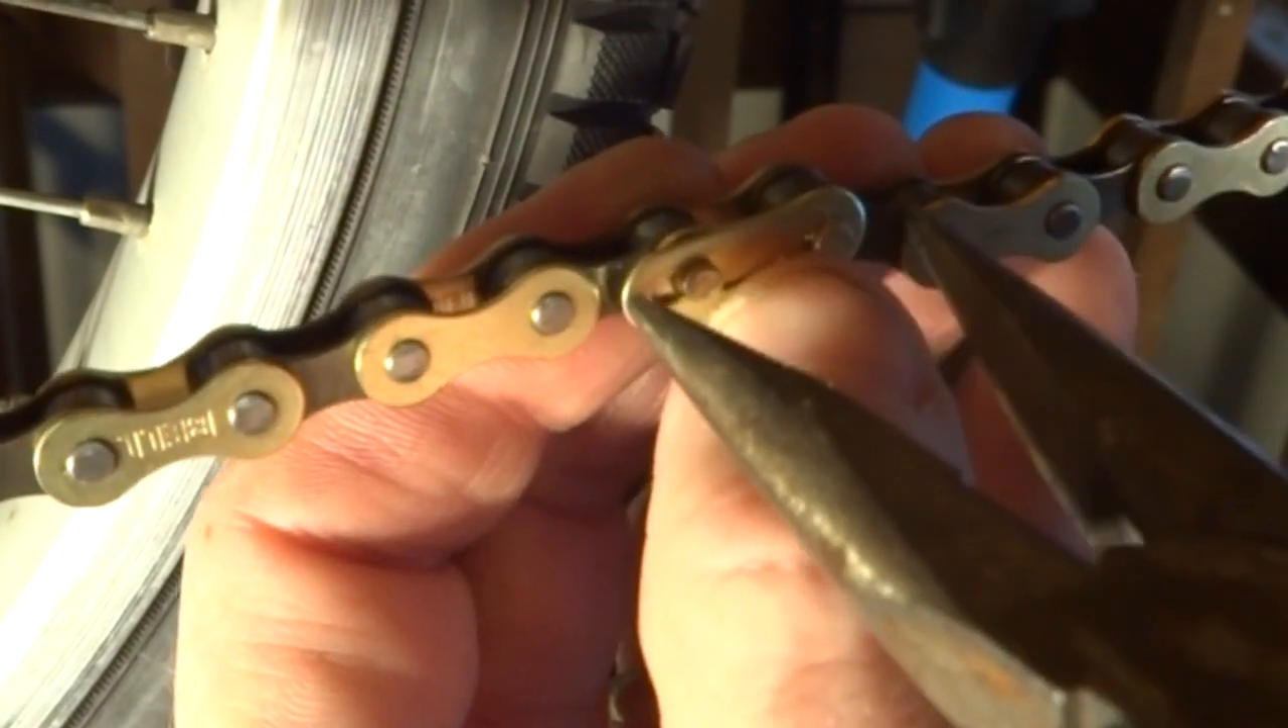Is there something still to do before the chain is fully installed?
Yes.